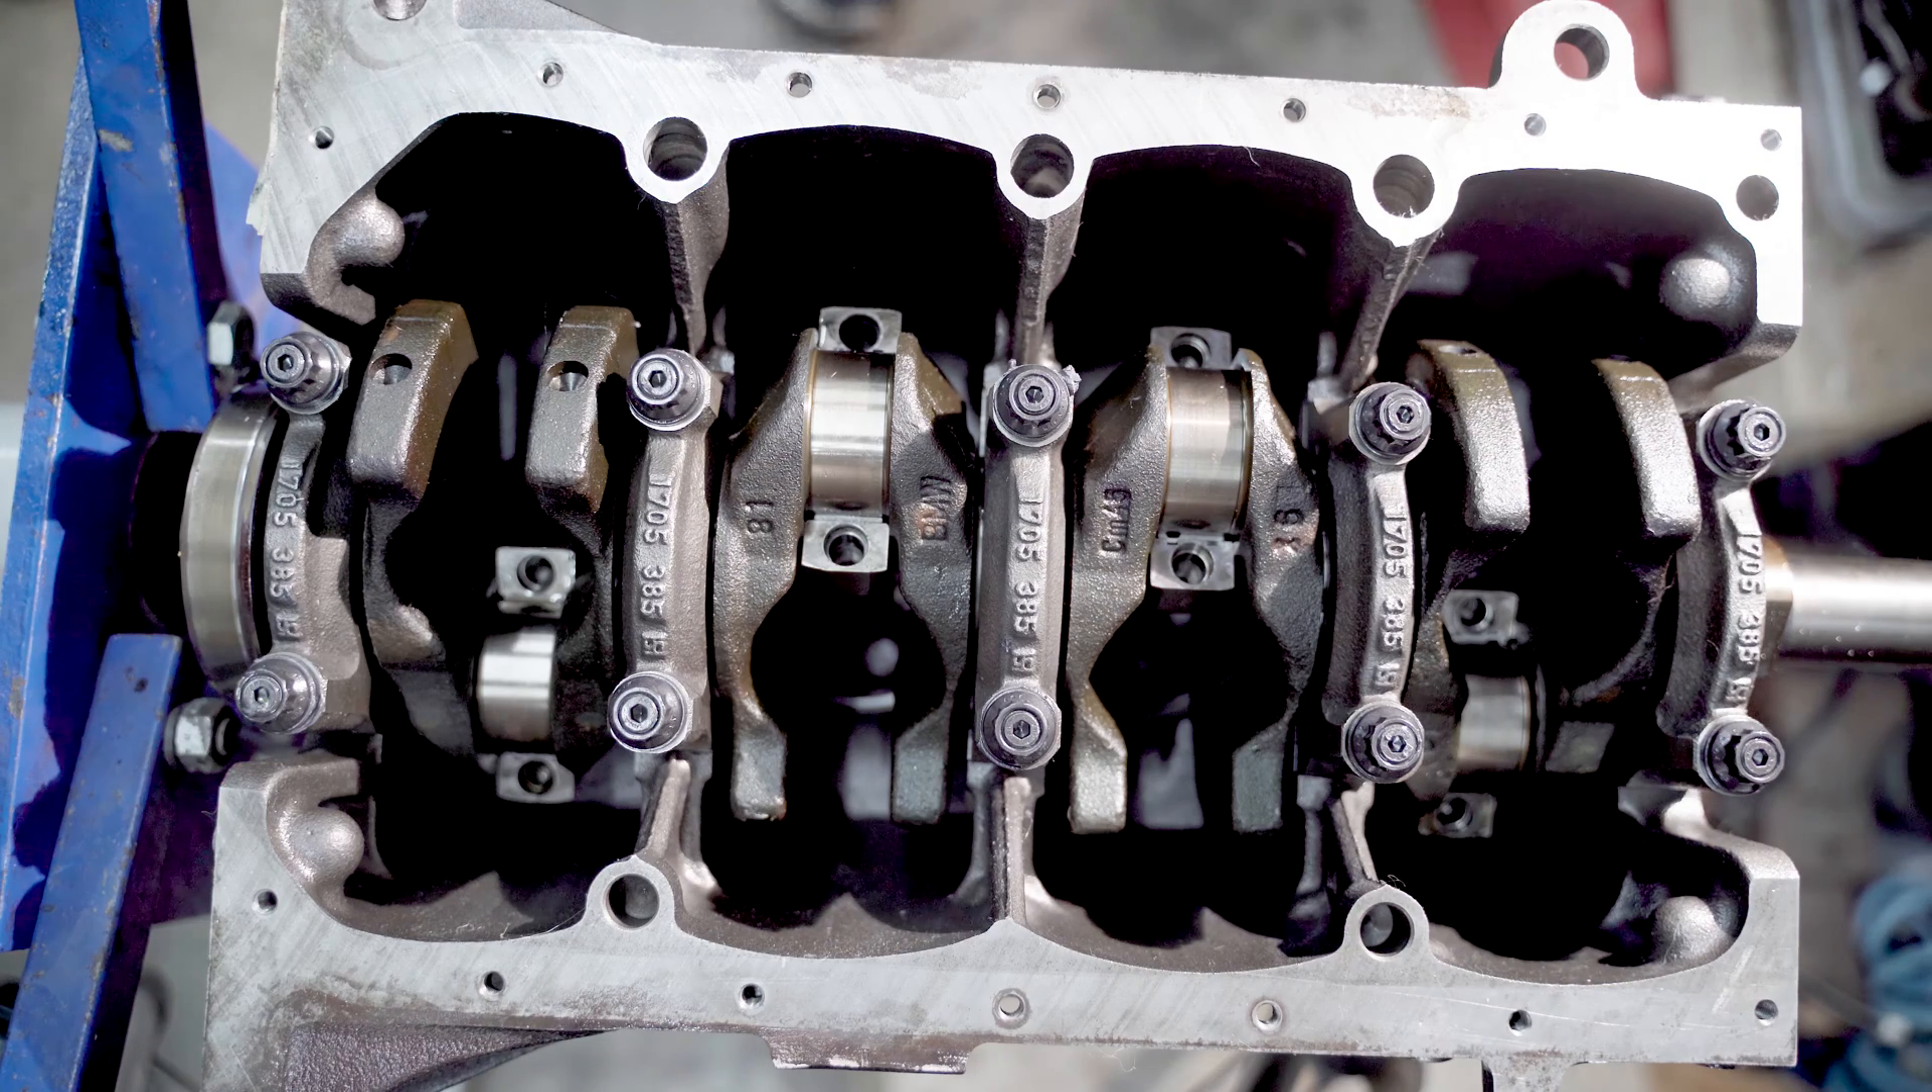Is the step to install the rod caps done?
No.